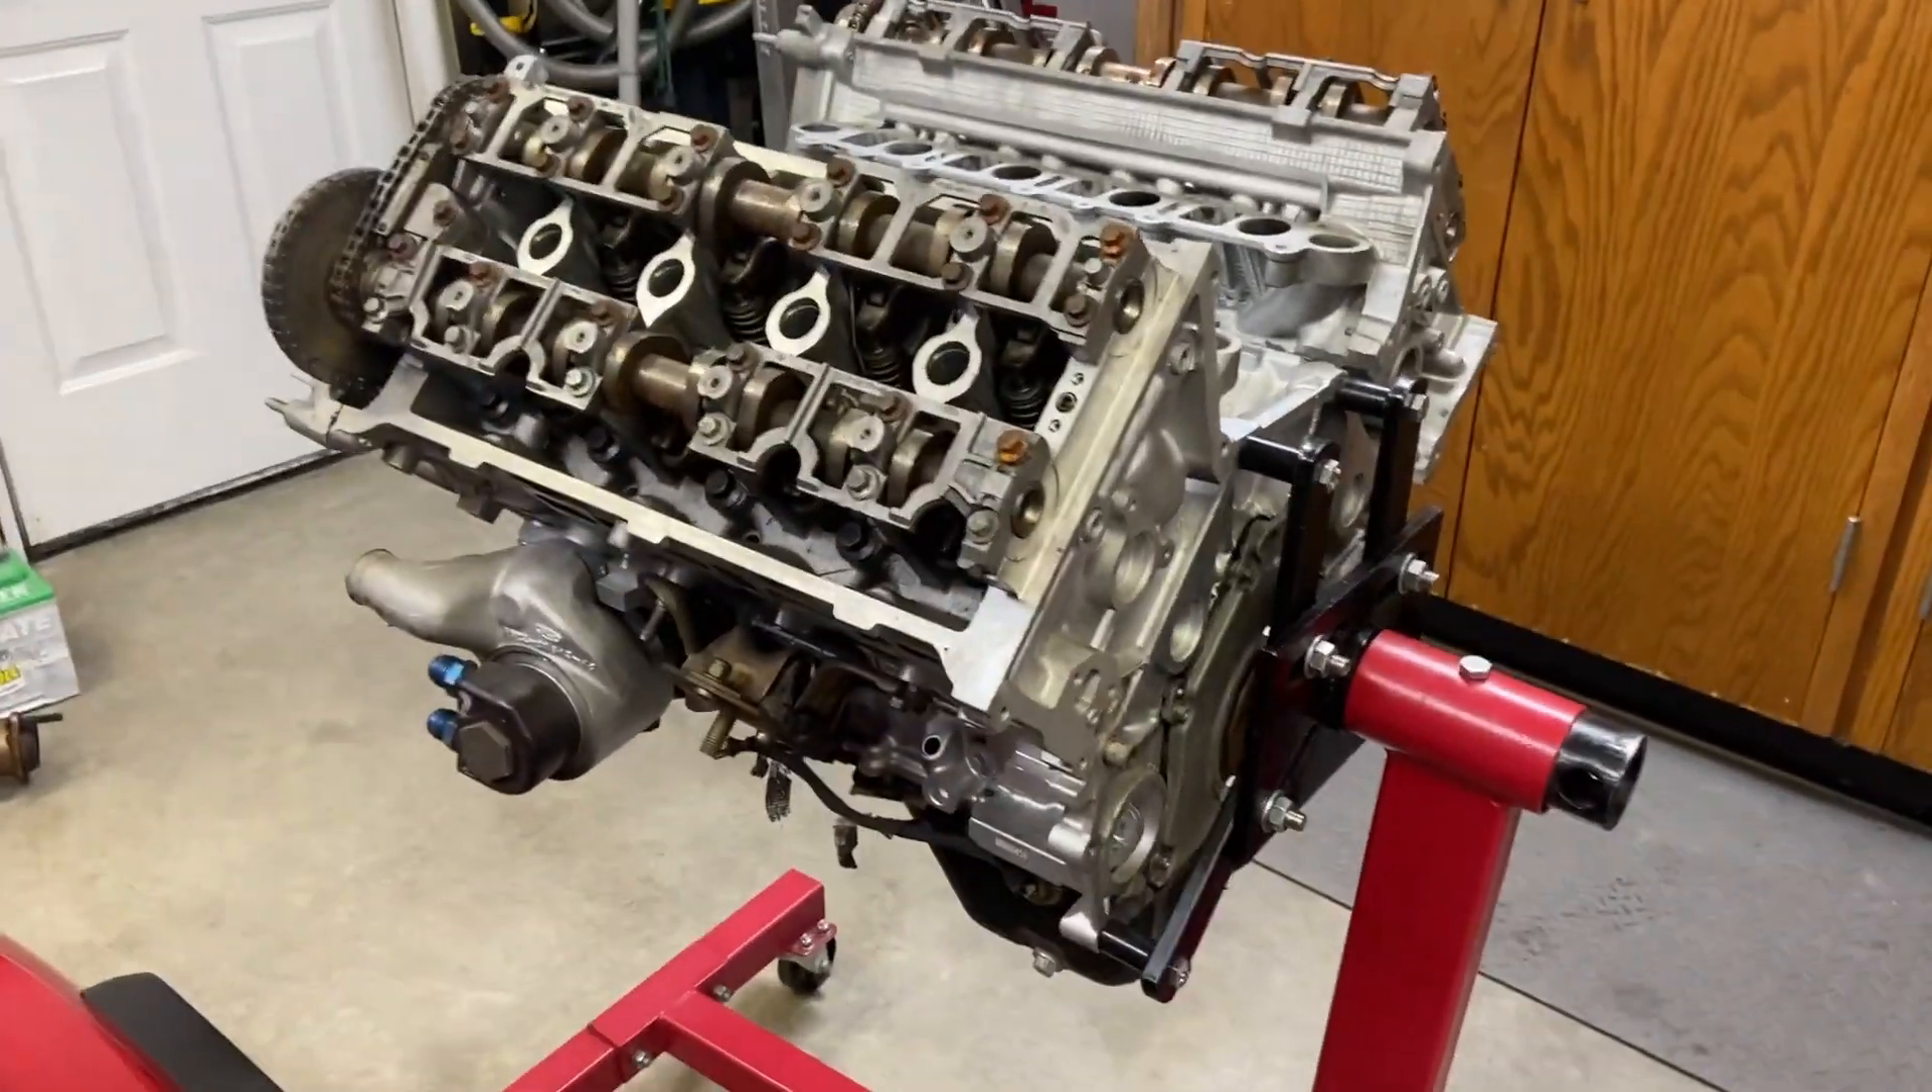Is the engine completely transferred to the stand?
Yes.